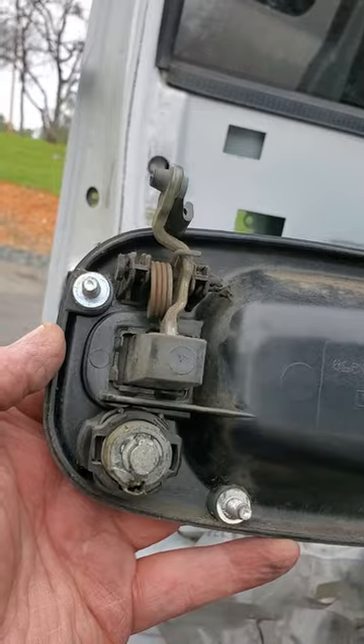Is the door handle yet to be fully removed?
No.